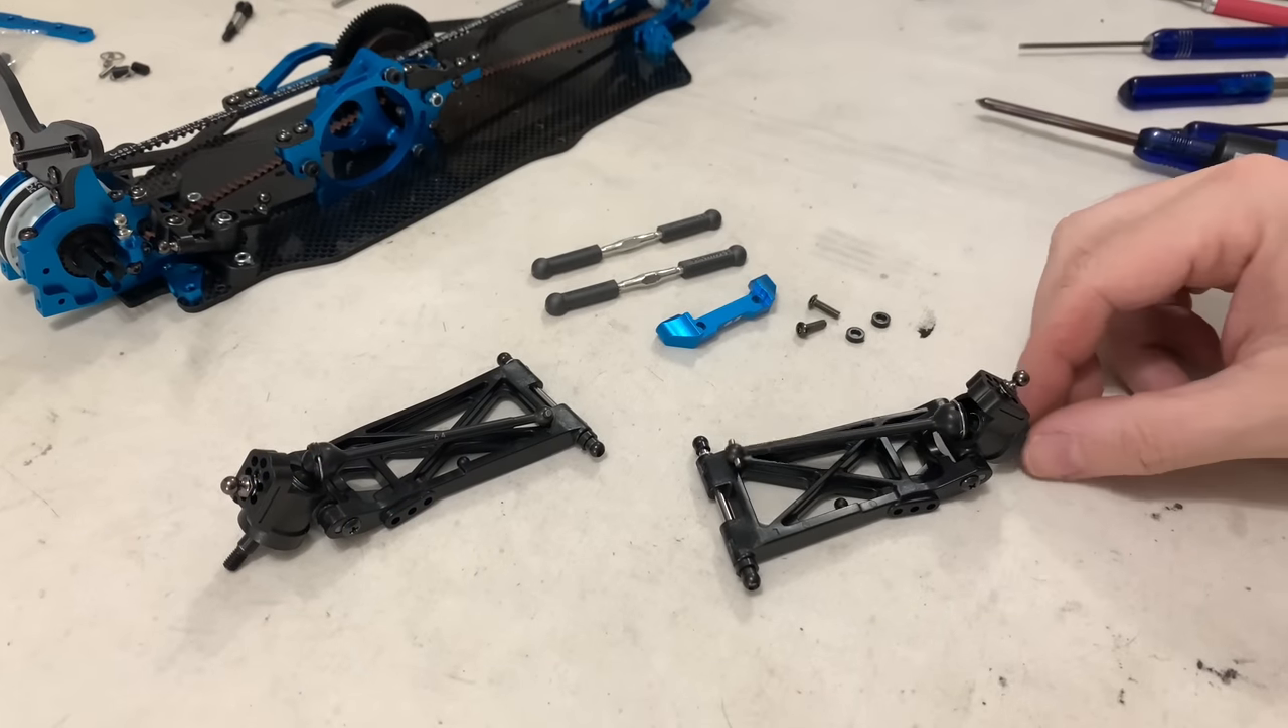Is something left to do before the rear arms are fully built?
No.